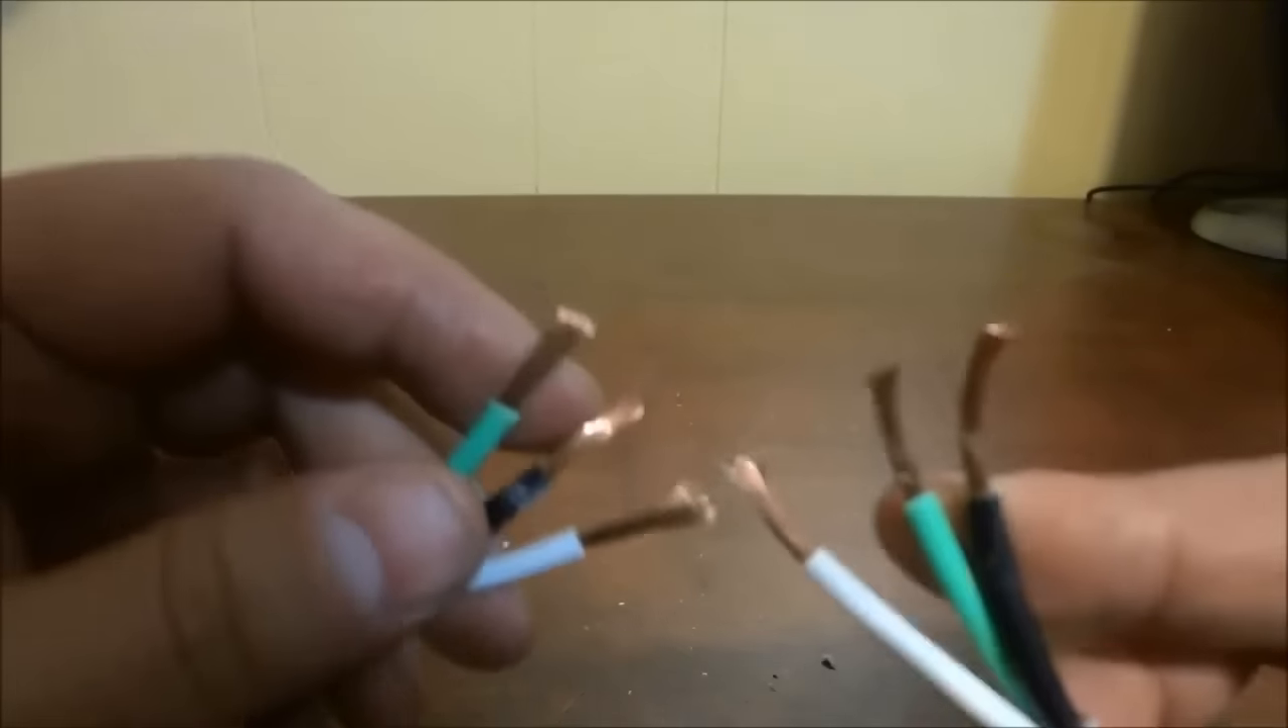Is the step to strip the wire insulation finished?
Yes.